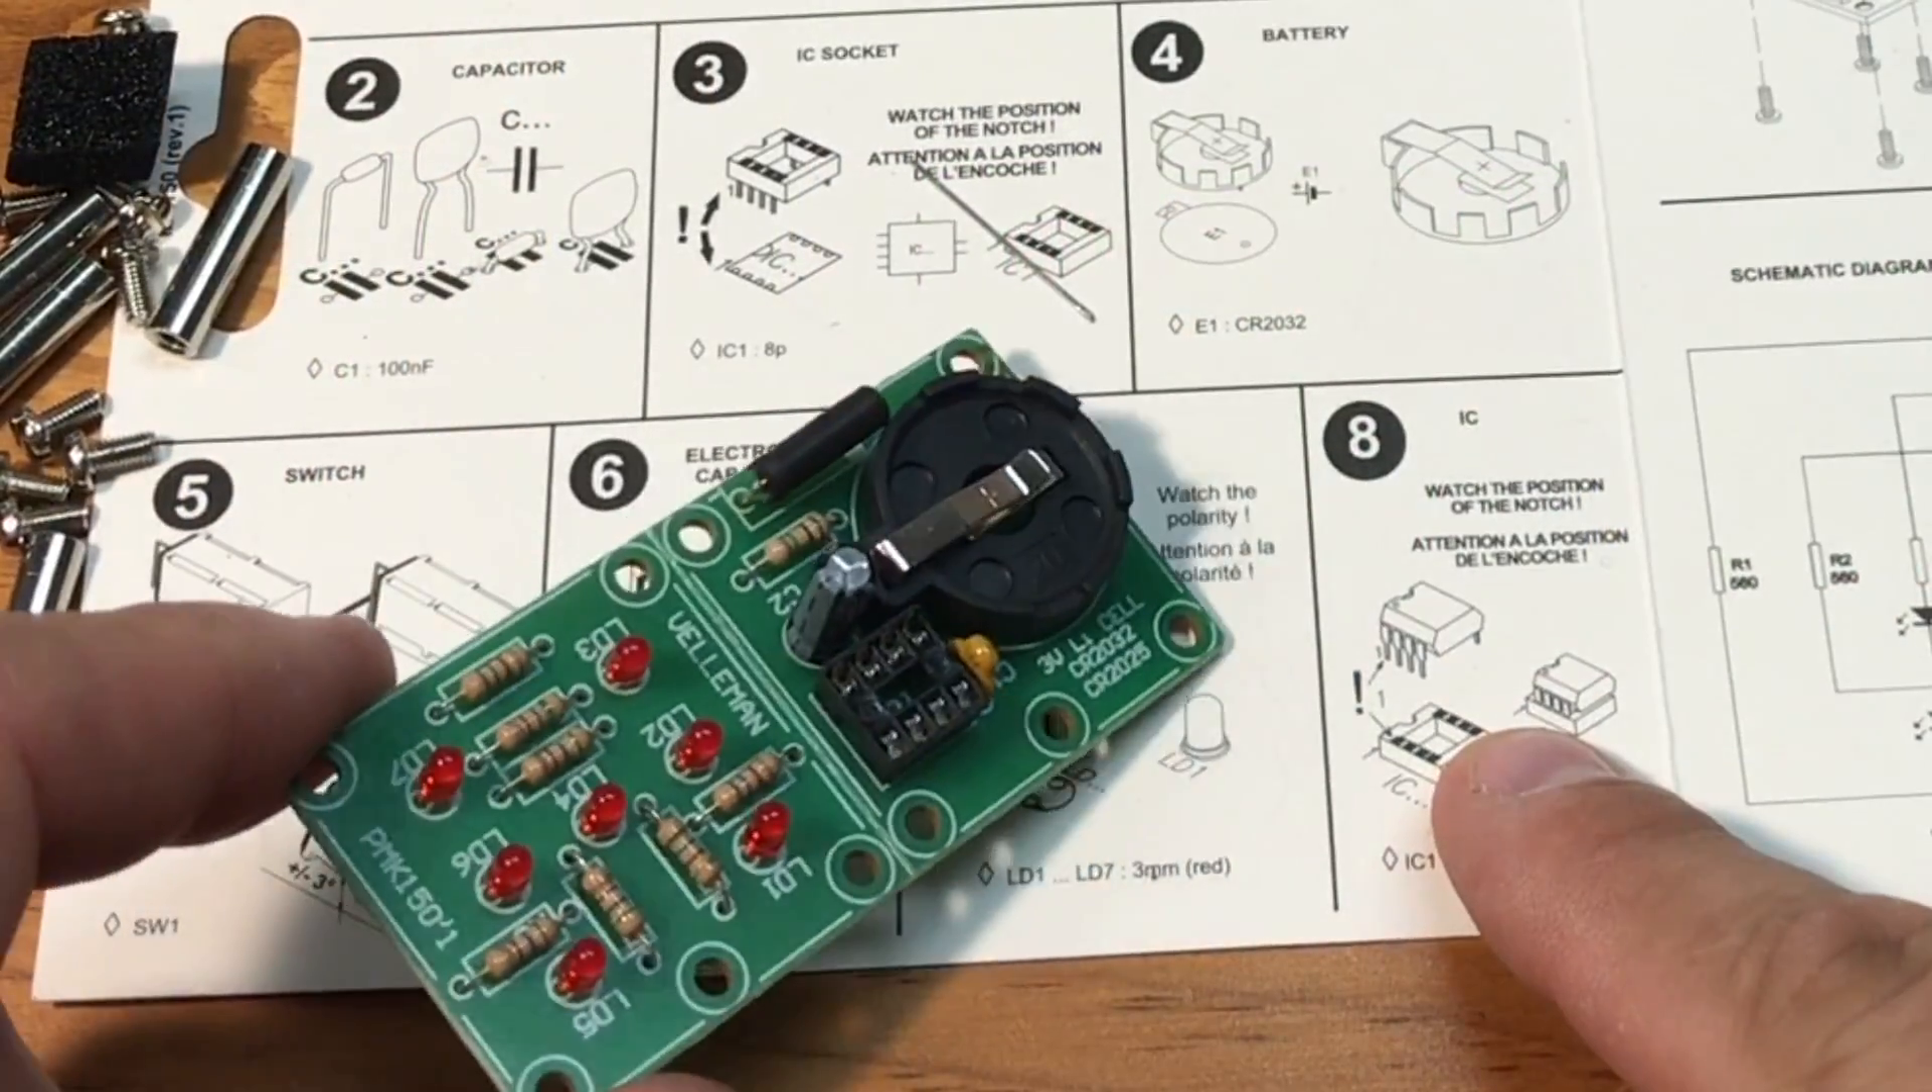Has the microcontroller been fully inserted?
No.